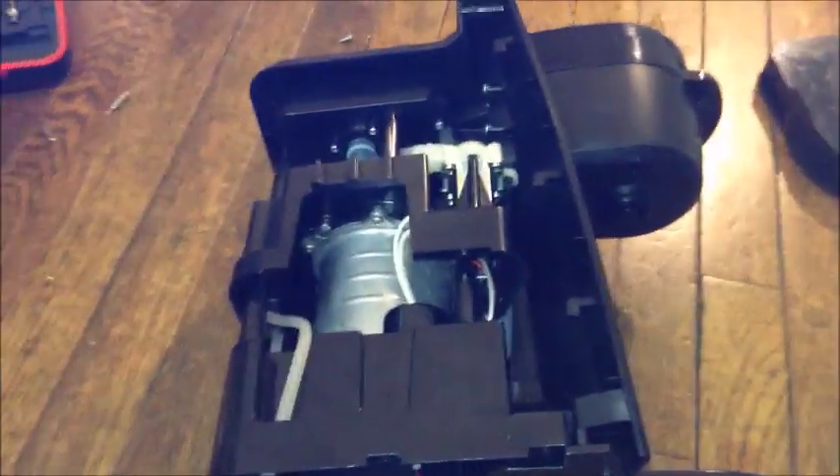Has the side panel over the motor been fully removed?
Yes.